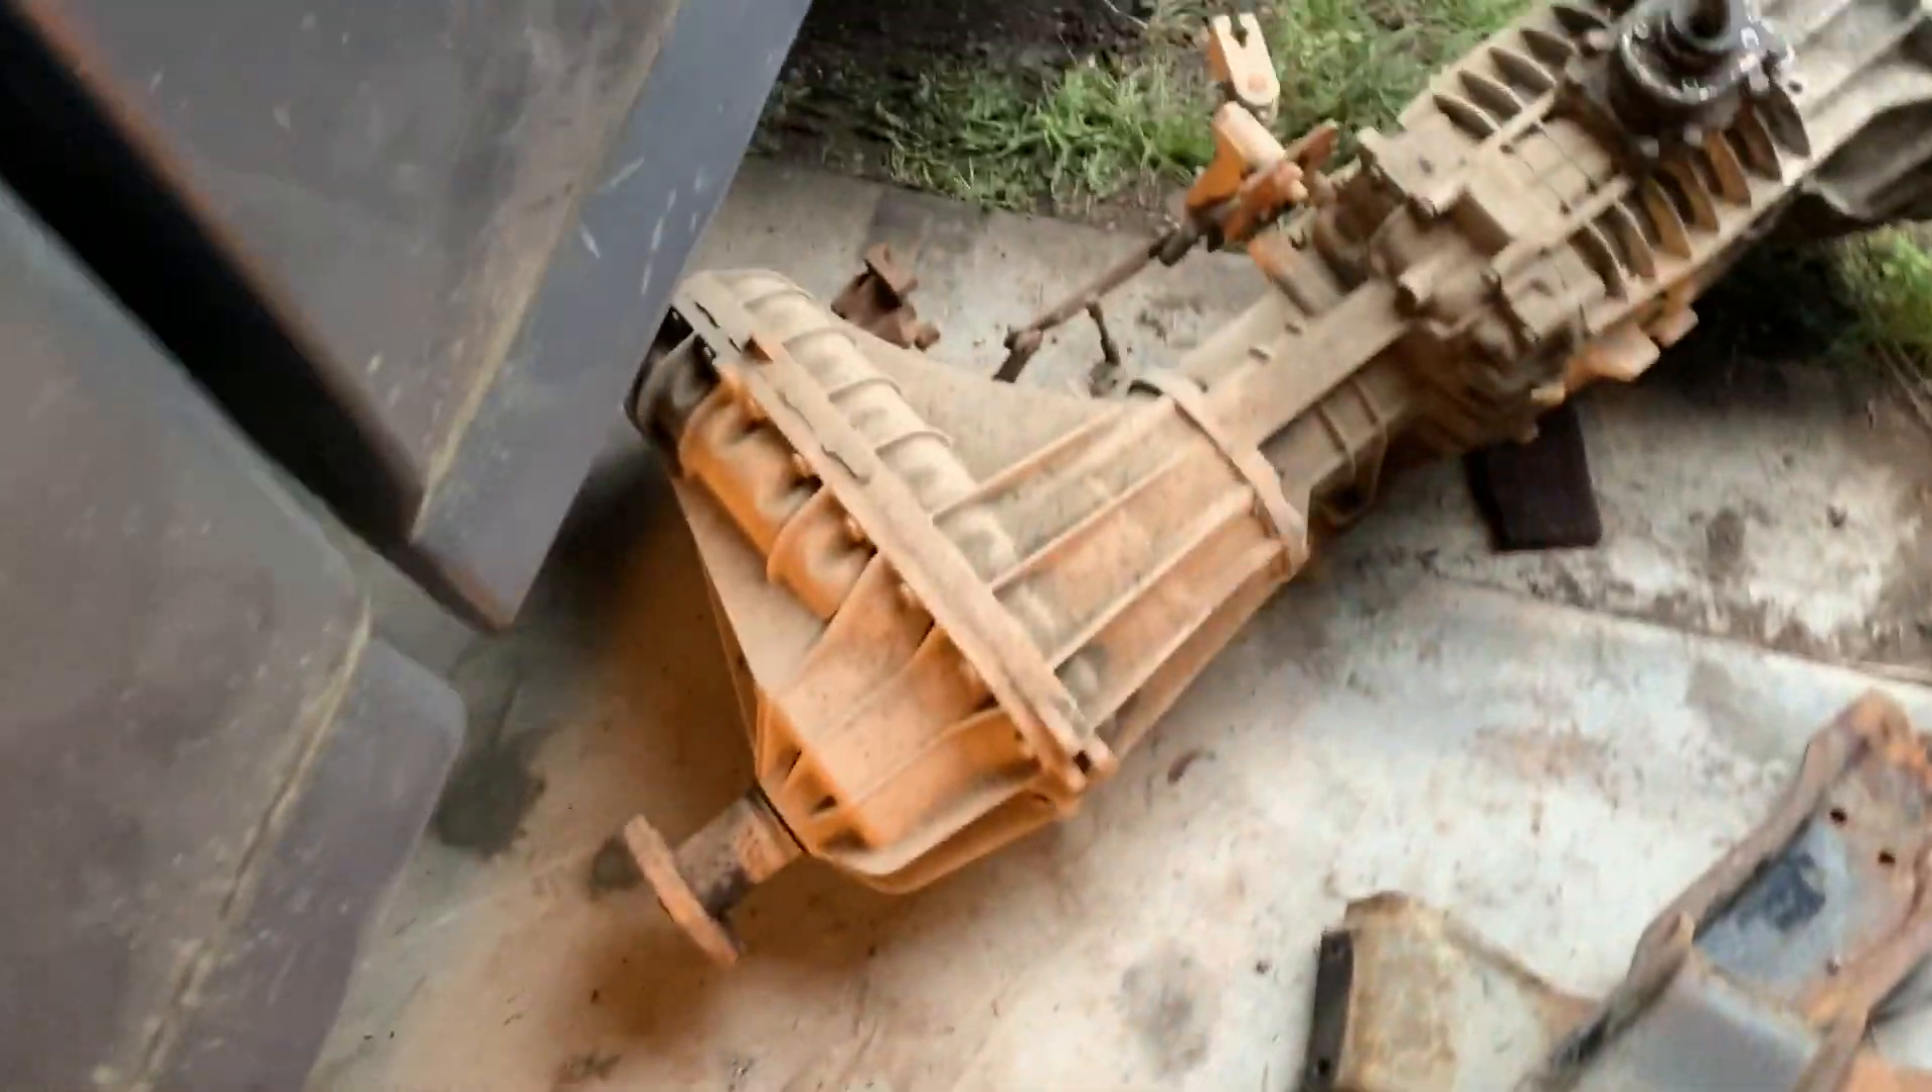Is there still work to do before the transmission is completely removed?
No.